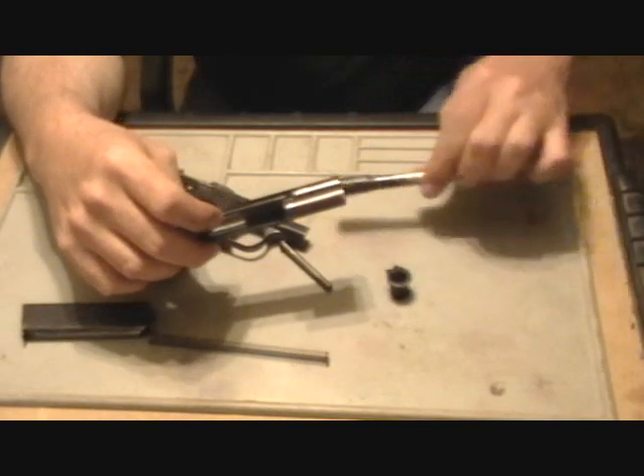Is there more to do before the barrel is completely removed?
Yes.